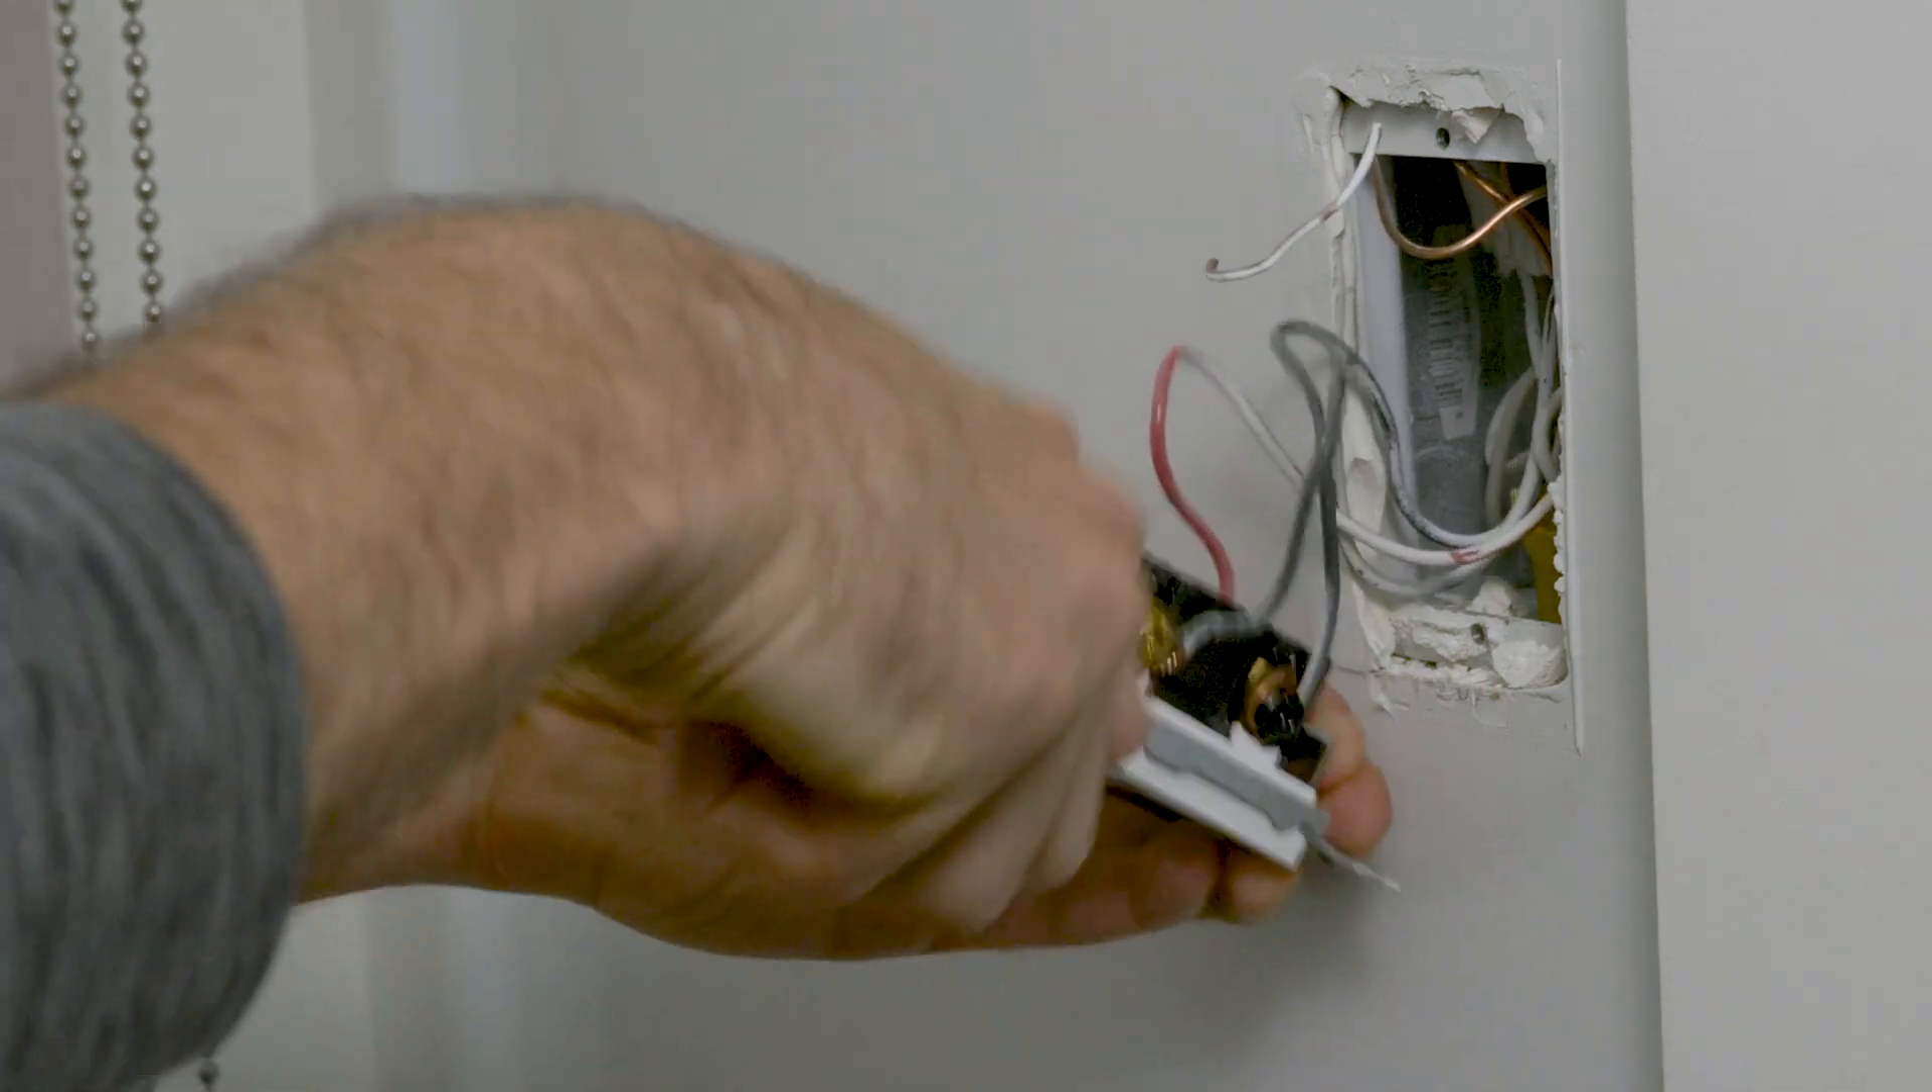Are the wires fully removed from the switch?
No.